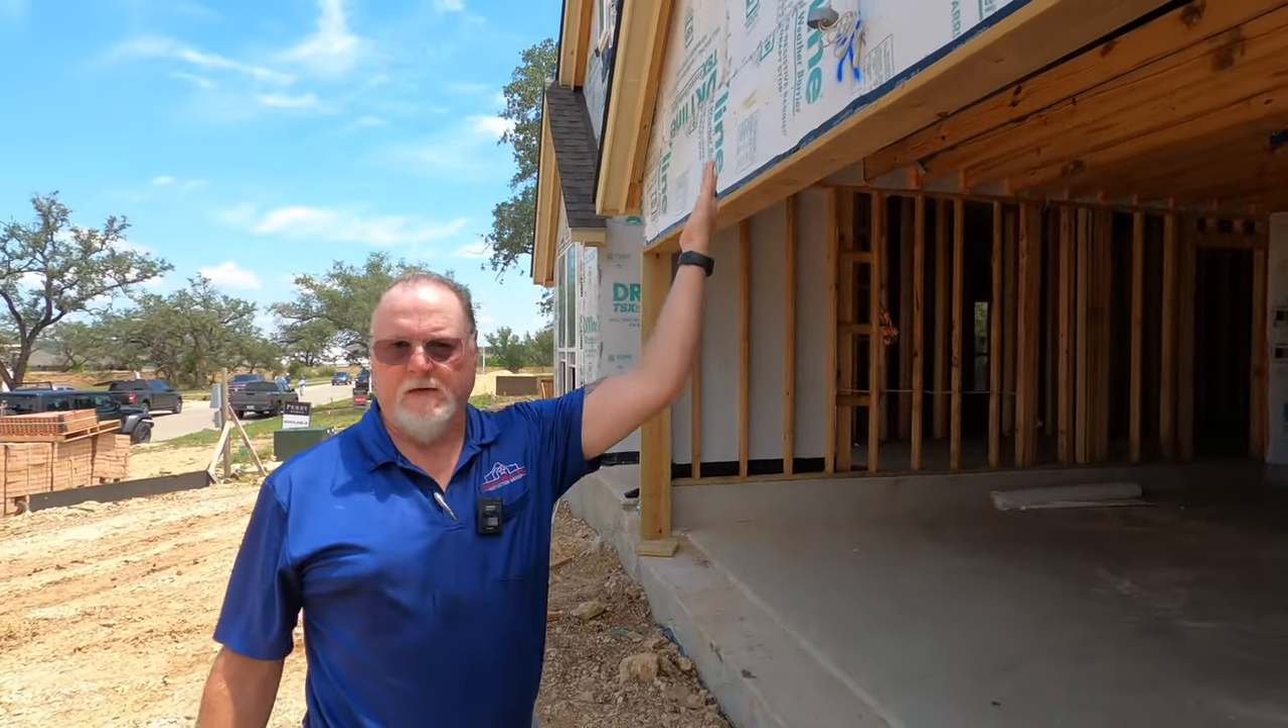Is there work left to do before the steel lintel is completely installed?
Yes.